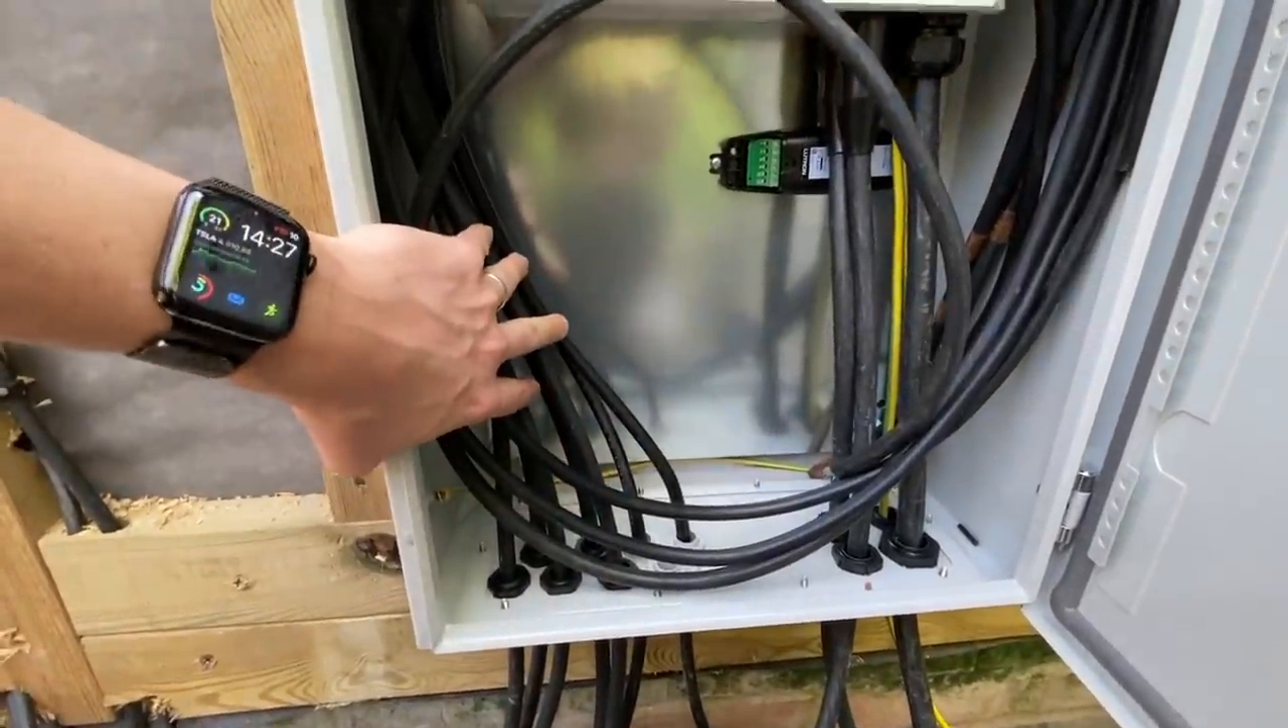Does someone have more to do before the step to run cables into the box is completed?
No.